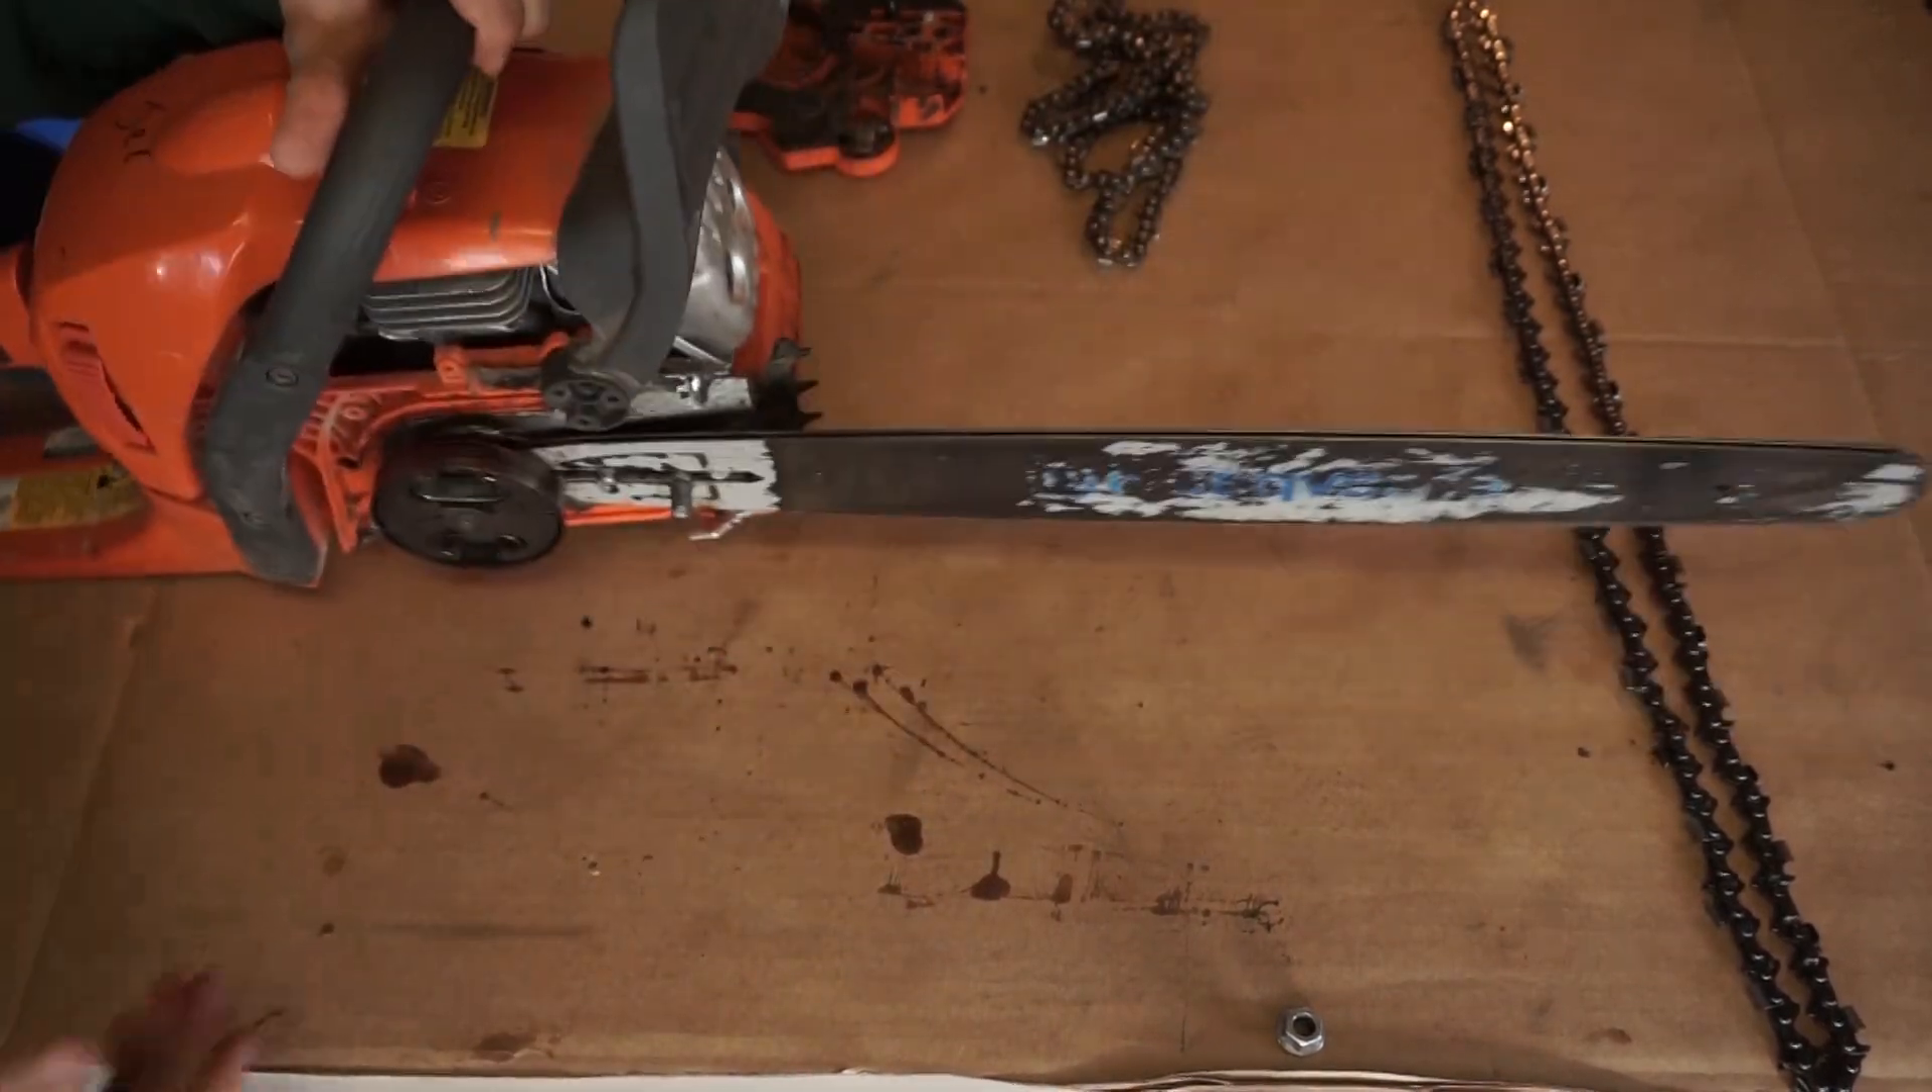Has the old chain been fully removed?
Yes.